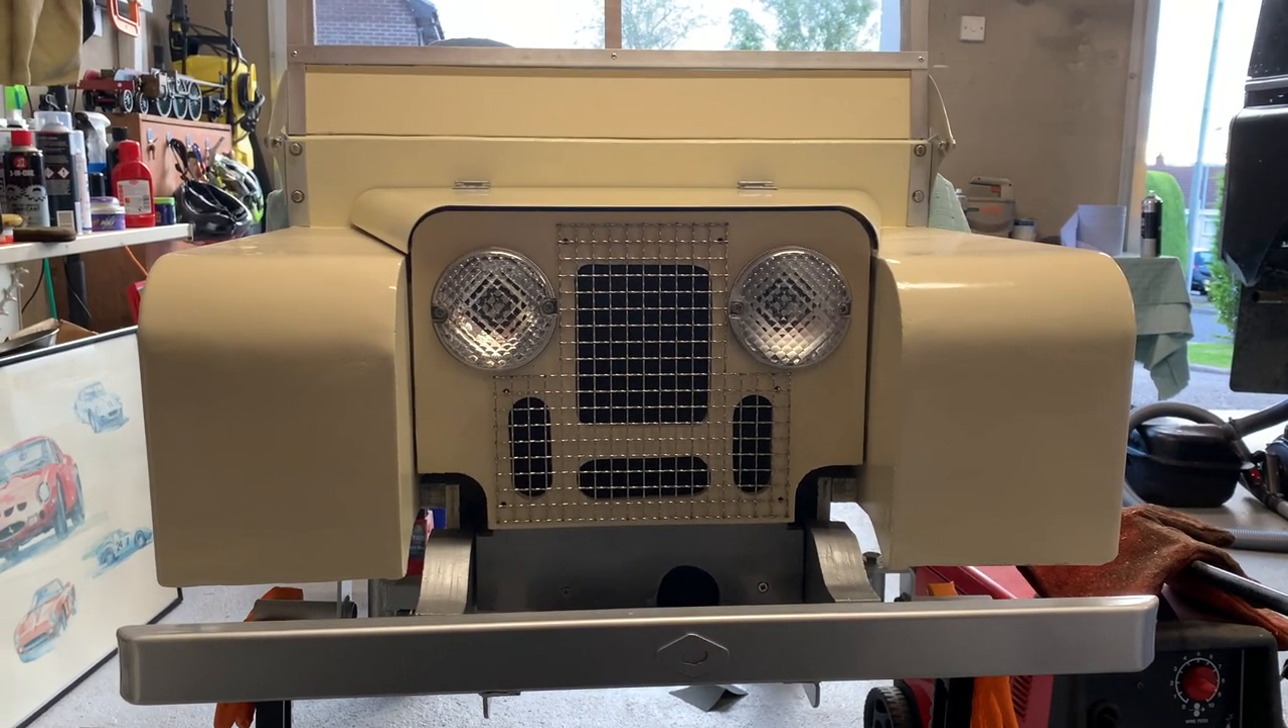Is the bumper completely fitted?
Yes.